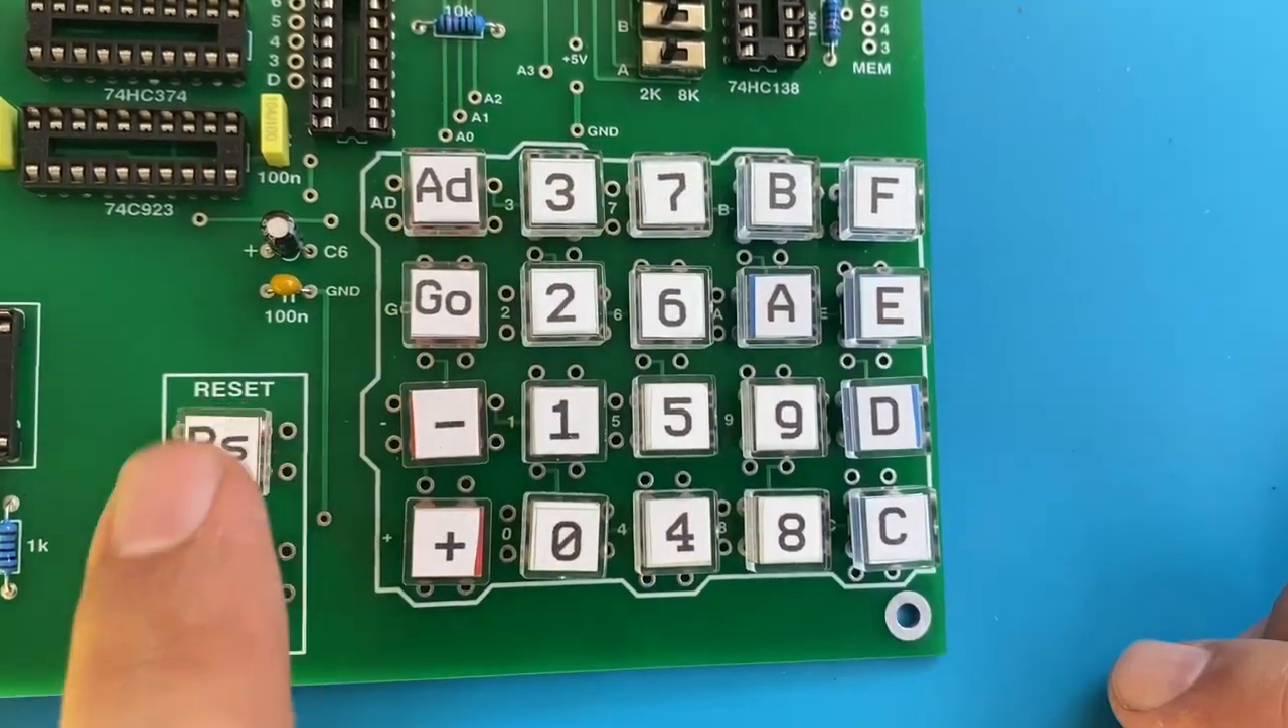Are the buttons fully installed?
Yes.